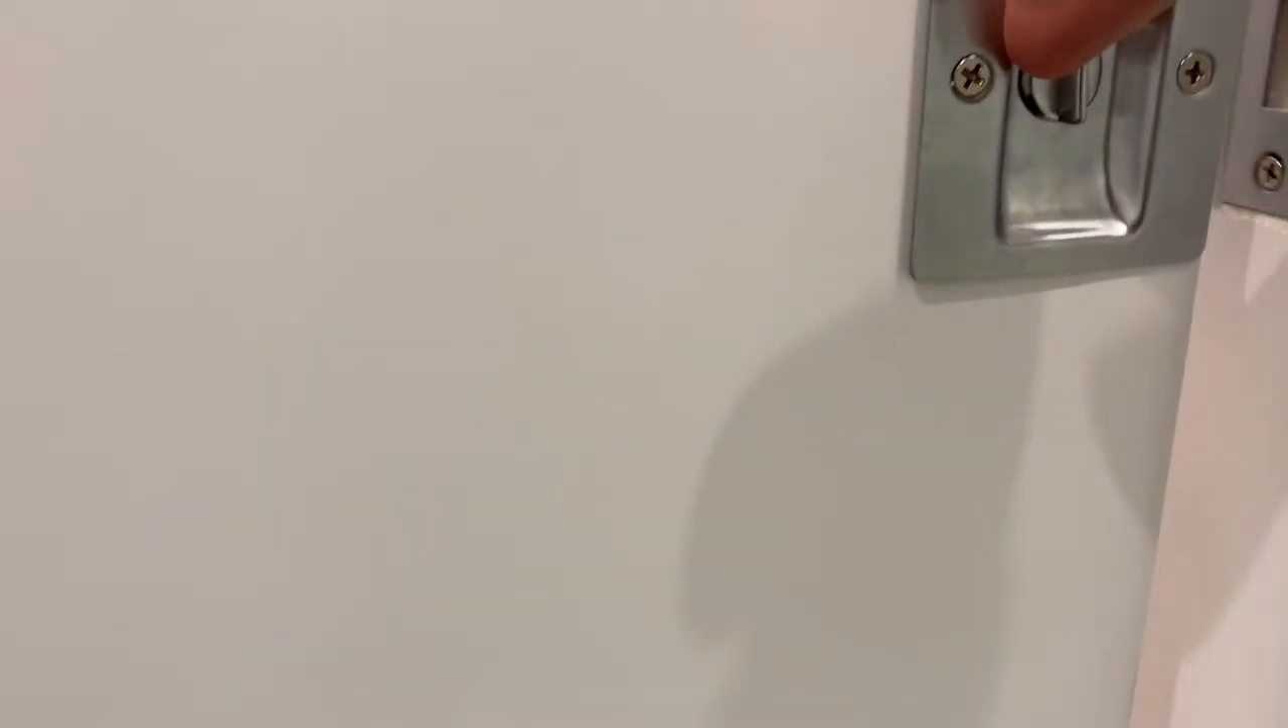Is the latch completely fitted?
Yes.